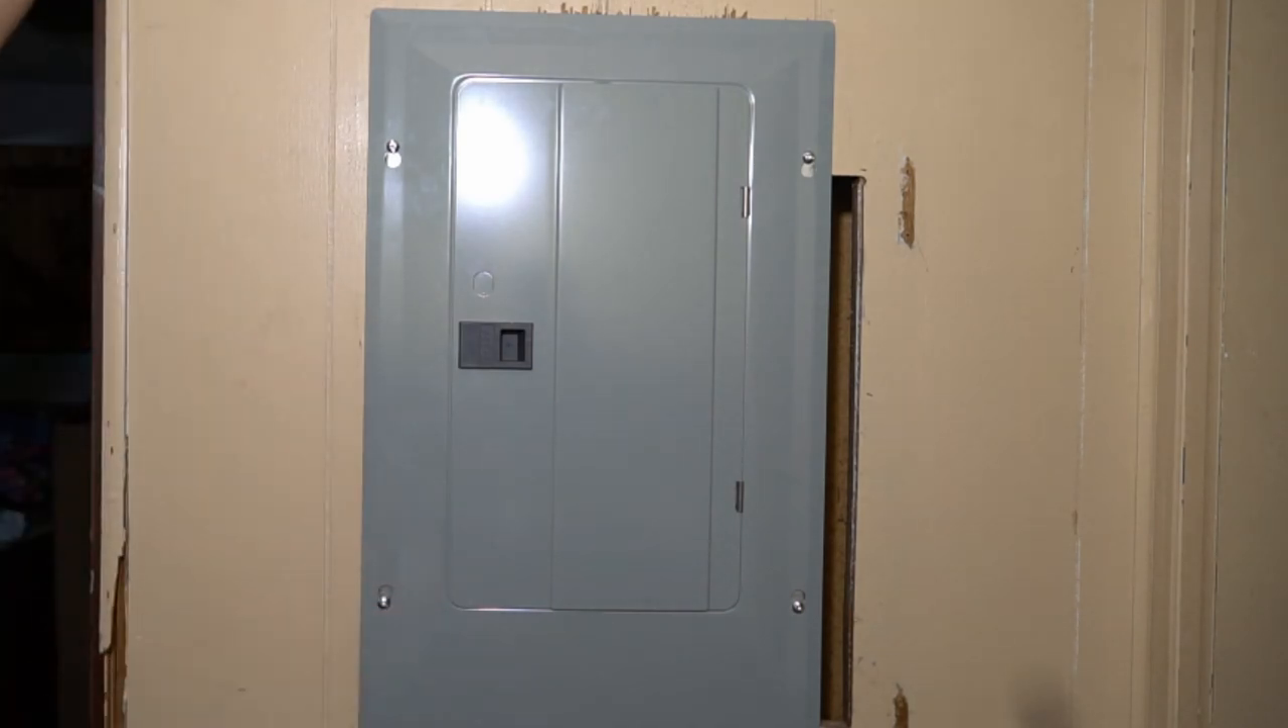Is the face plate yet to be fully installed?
No.